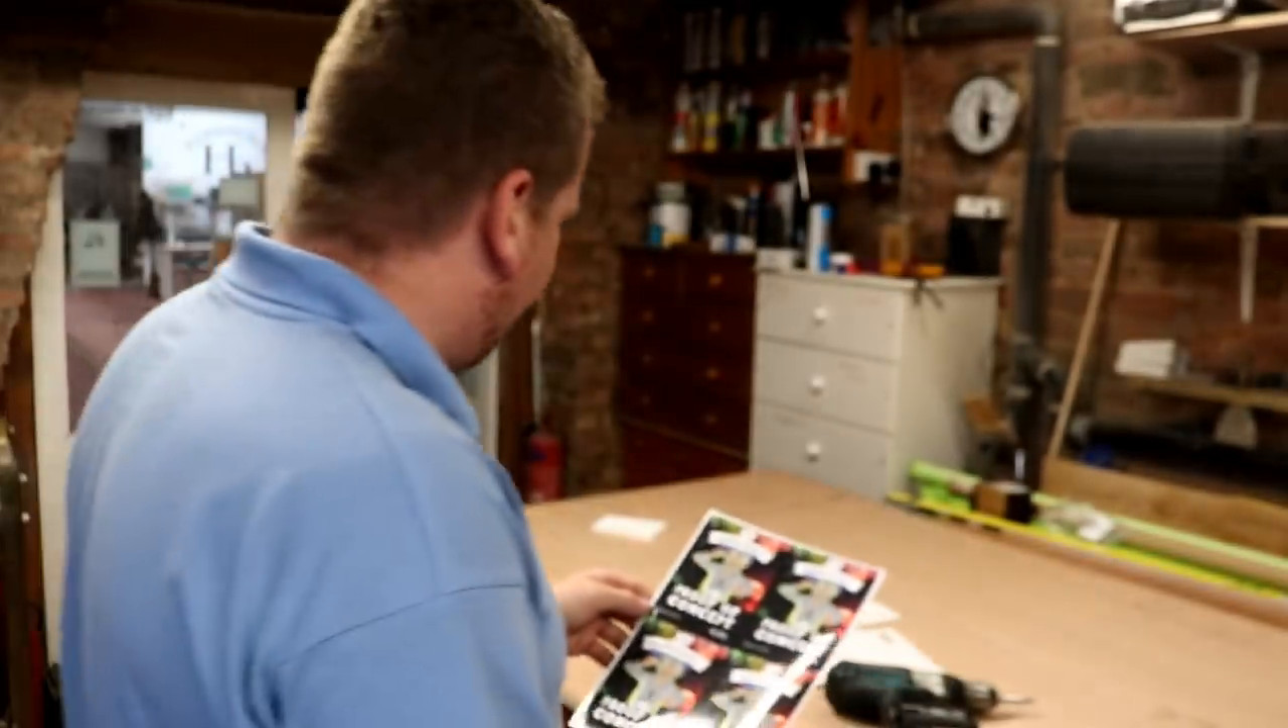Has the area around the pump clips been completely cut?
No.